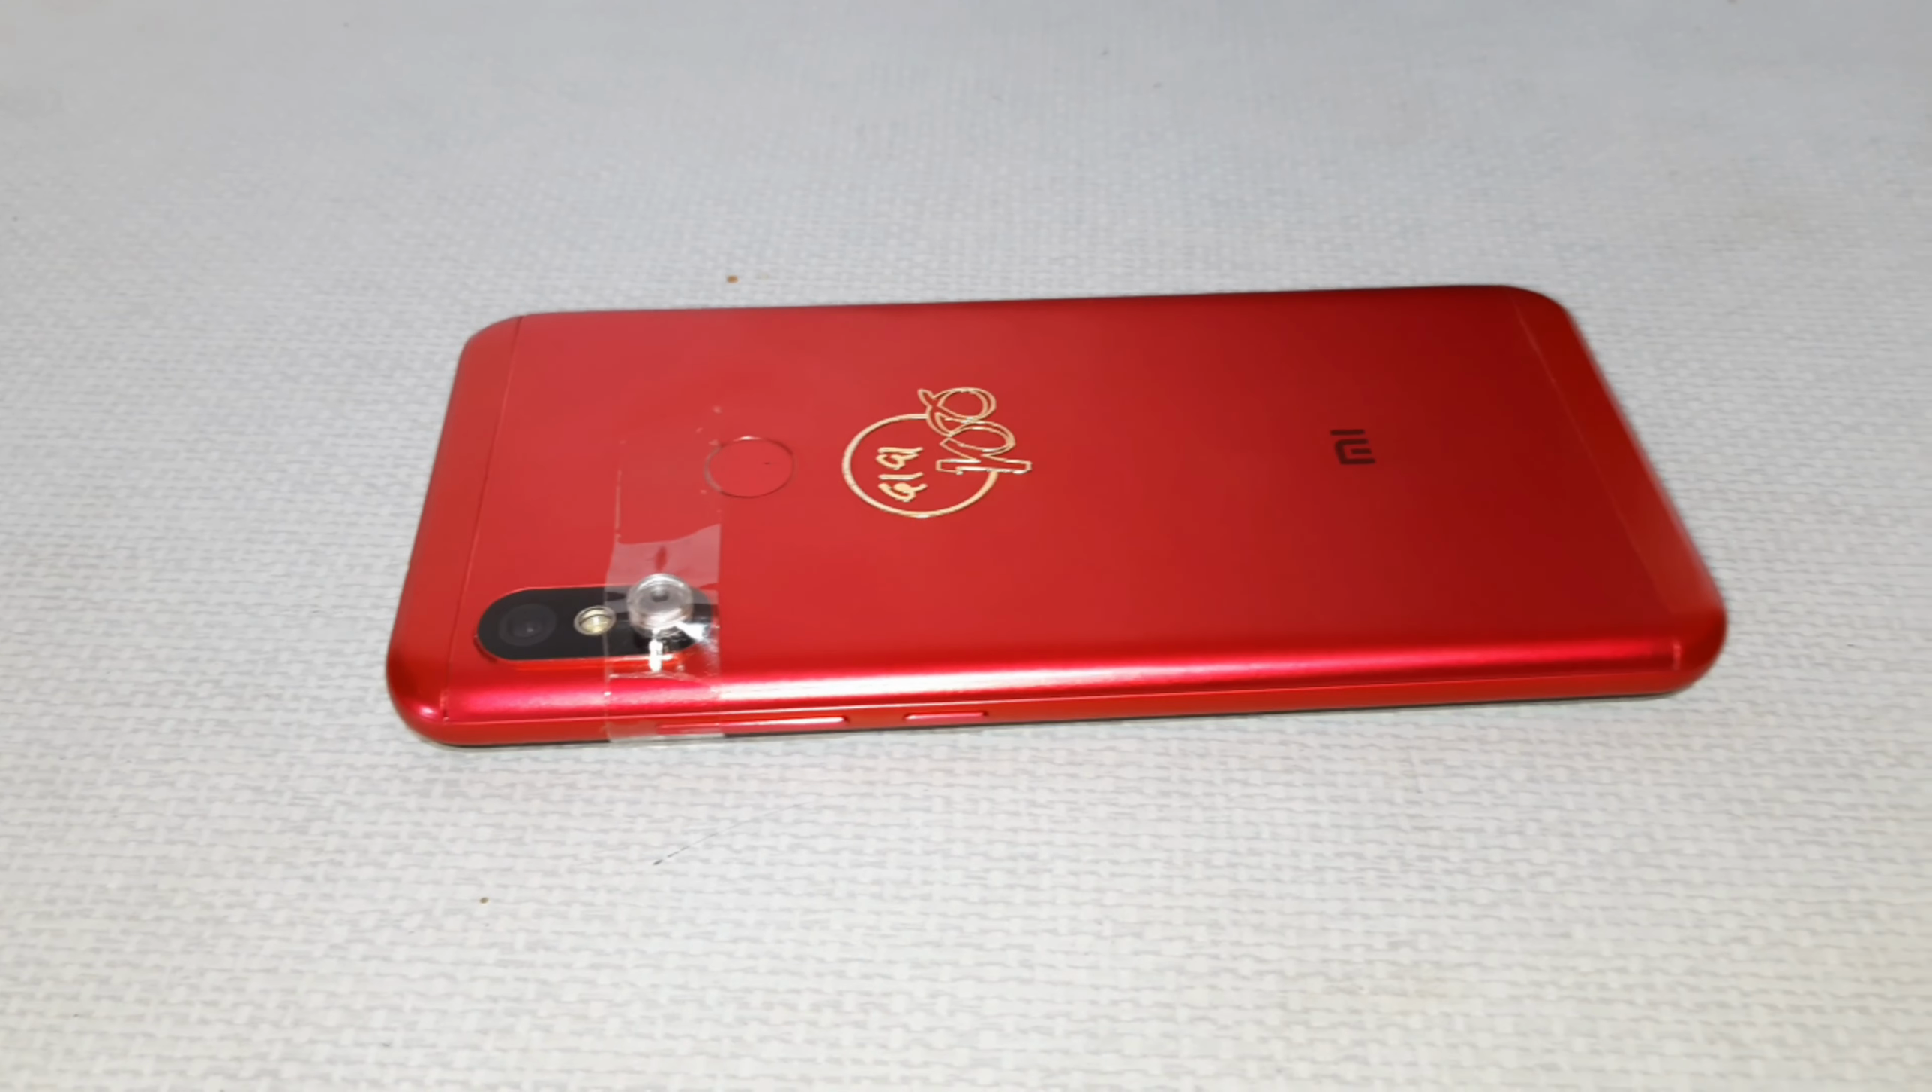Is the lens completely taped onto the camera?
Yes.